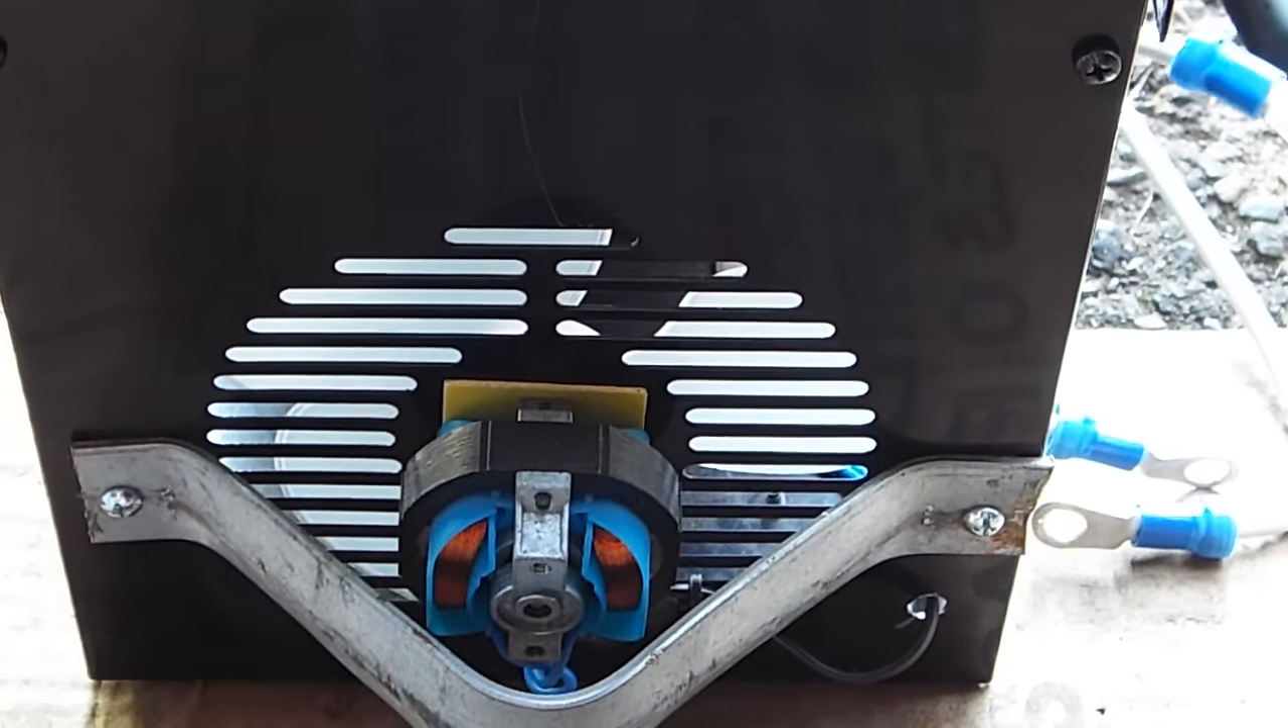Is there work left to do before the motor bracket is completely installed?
No.